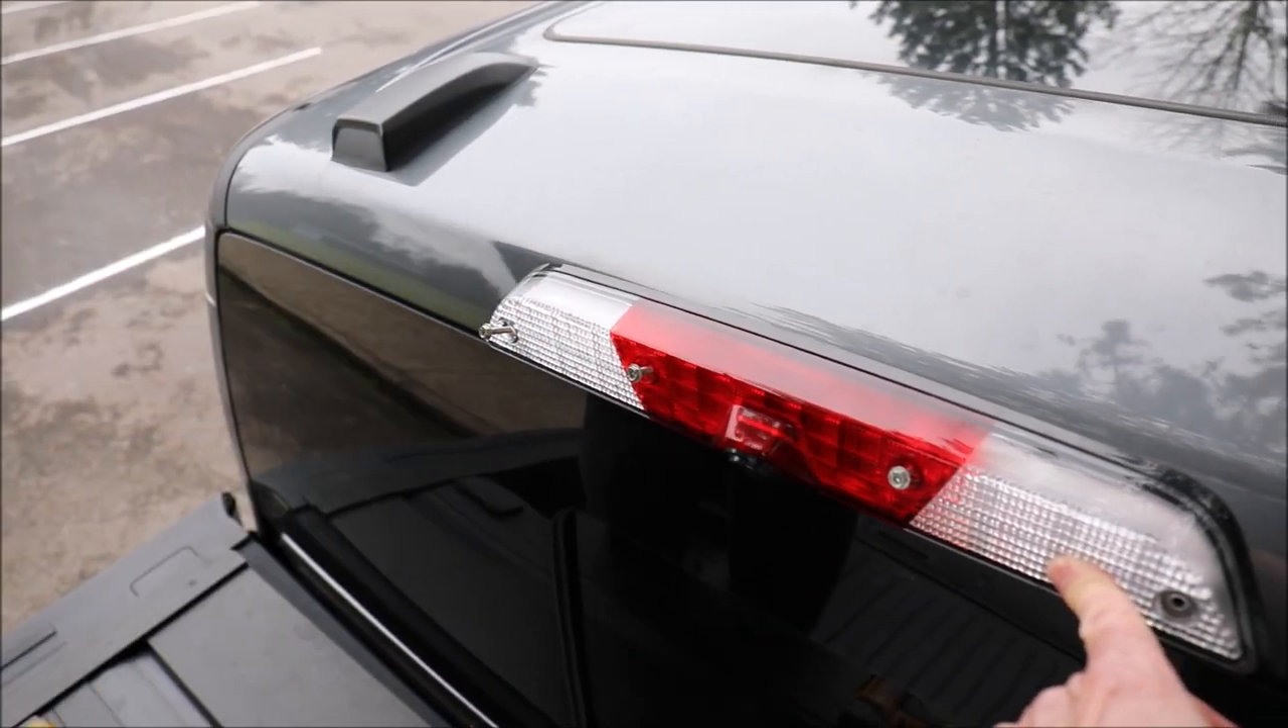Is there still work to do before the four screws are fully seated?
Yes.